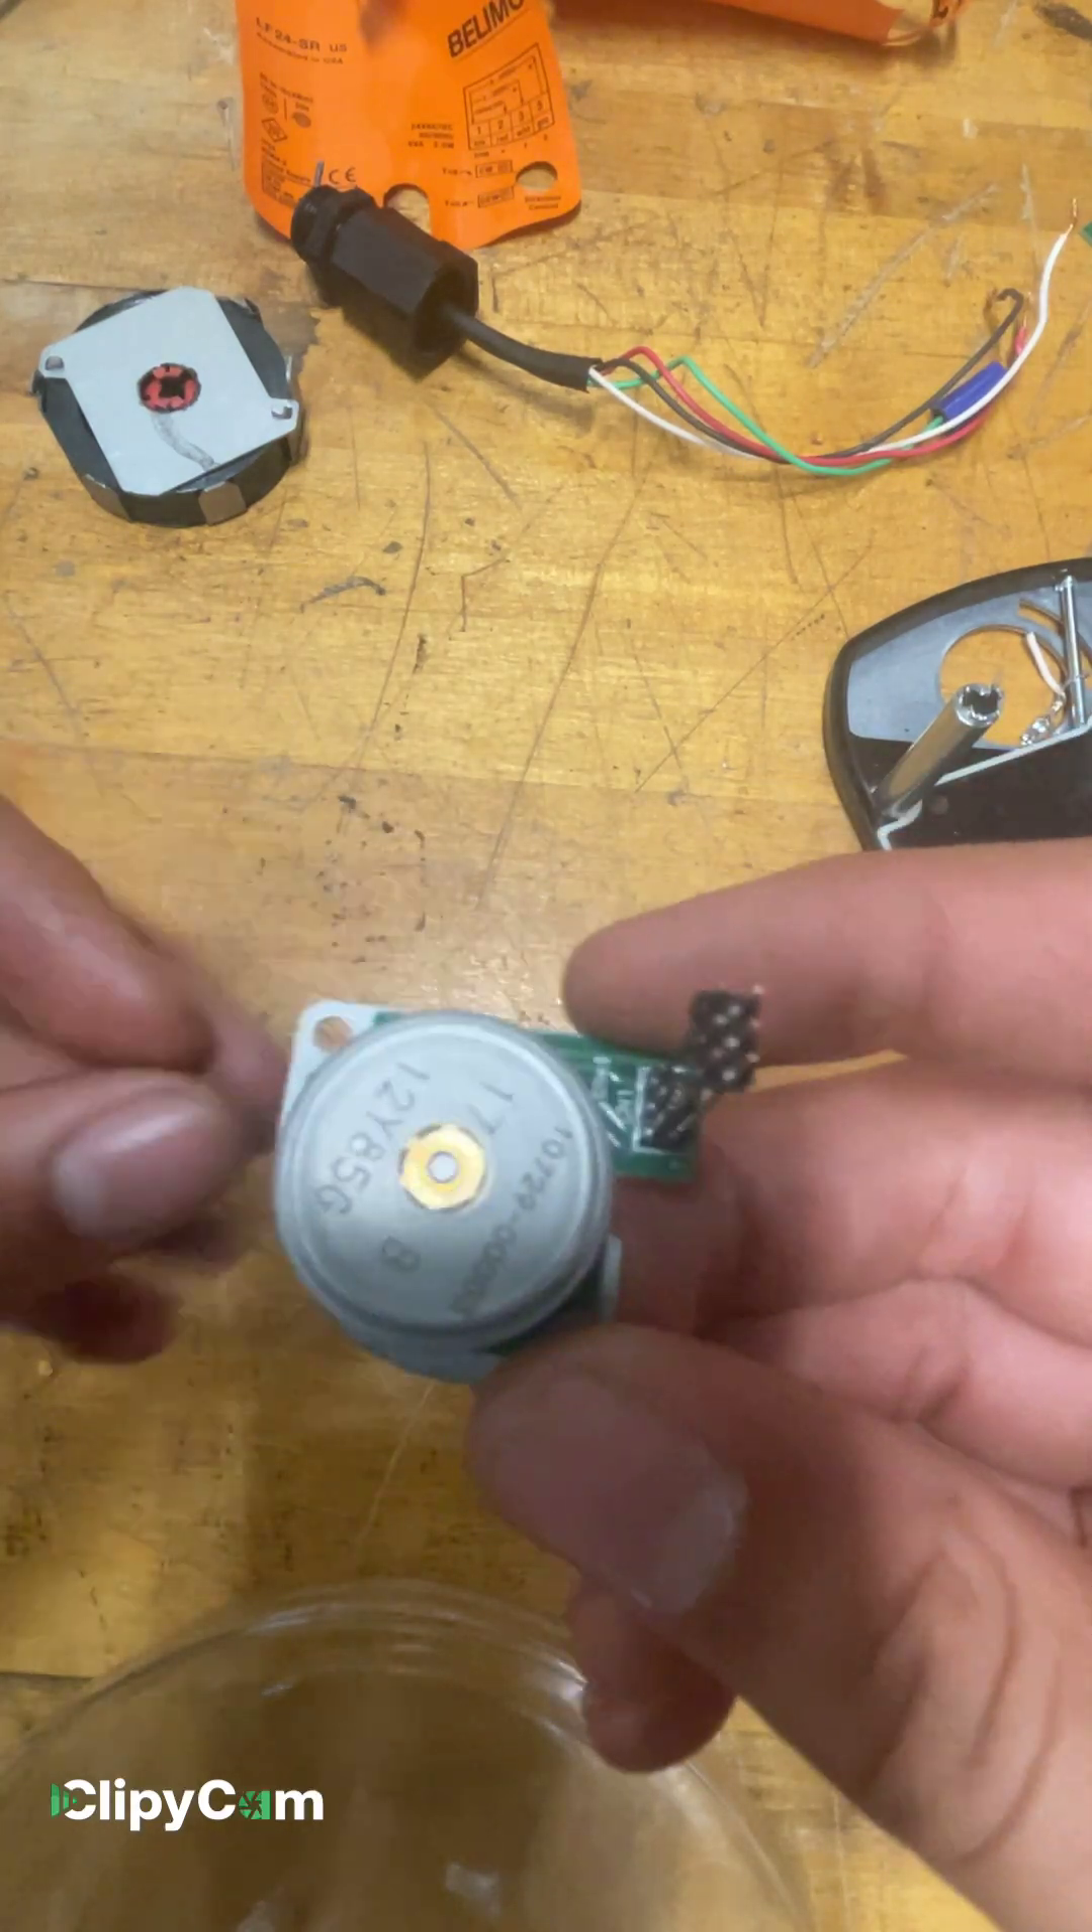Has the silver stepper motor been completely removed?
Yes.